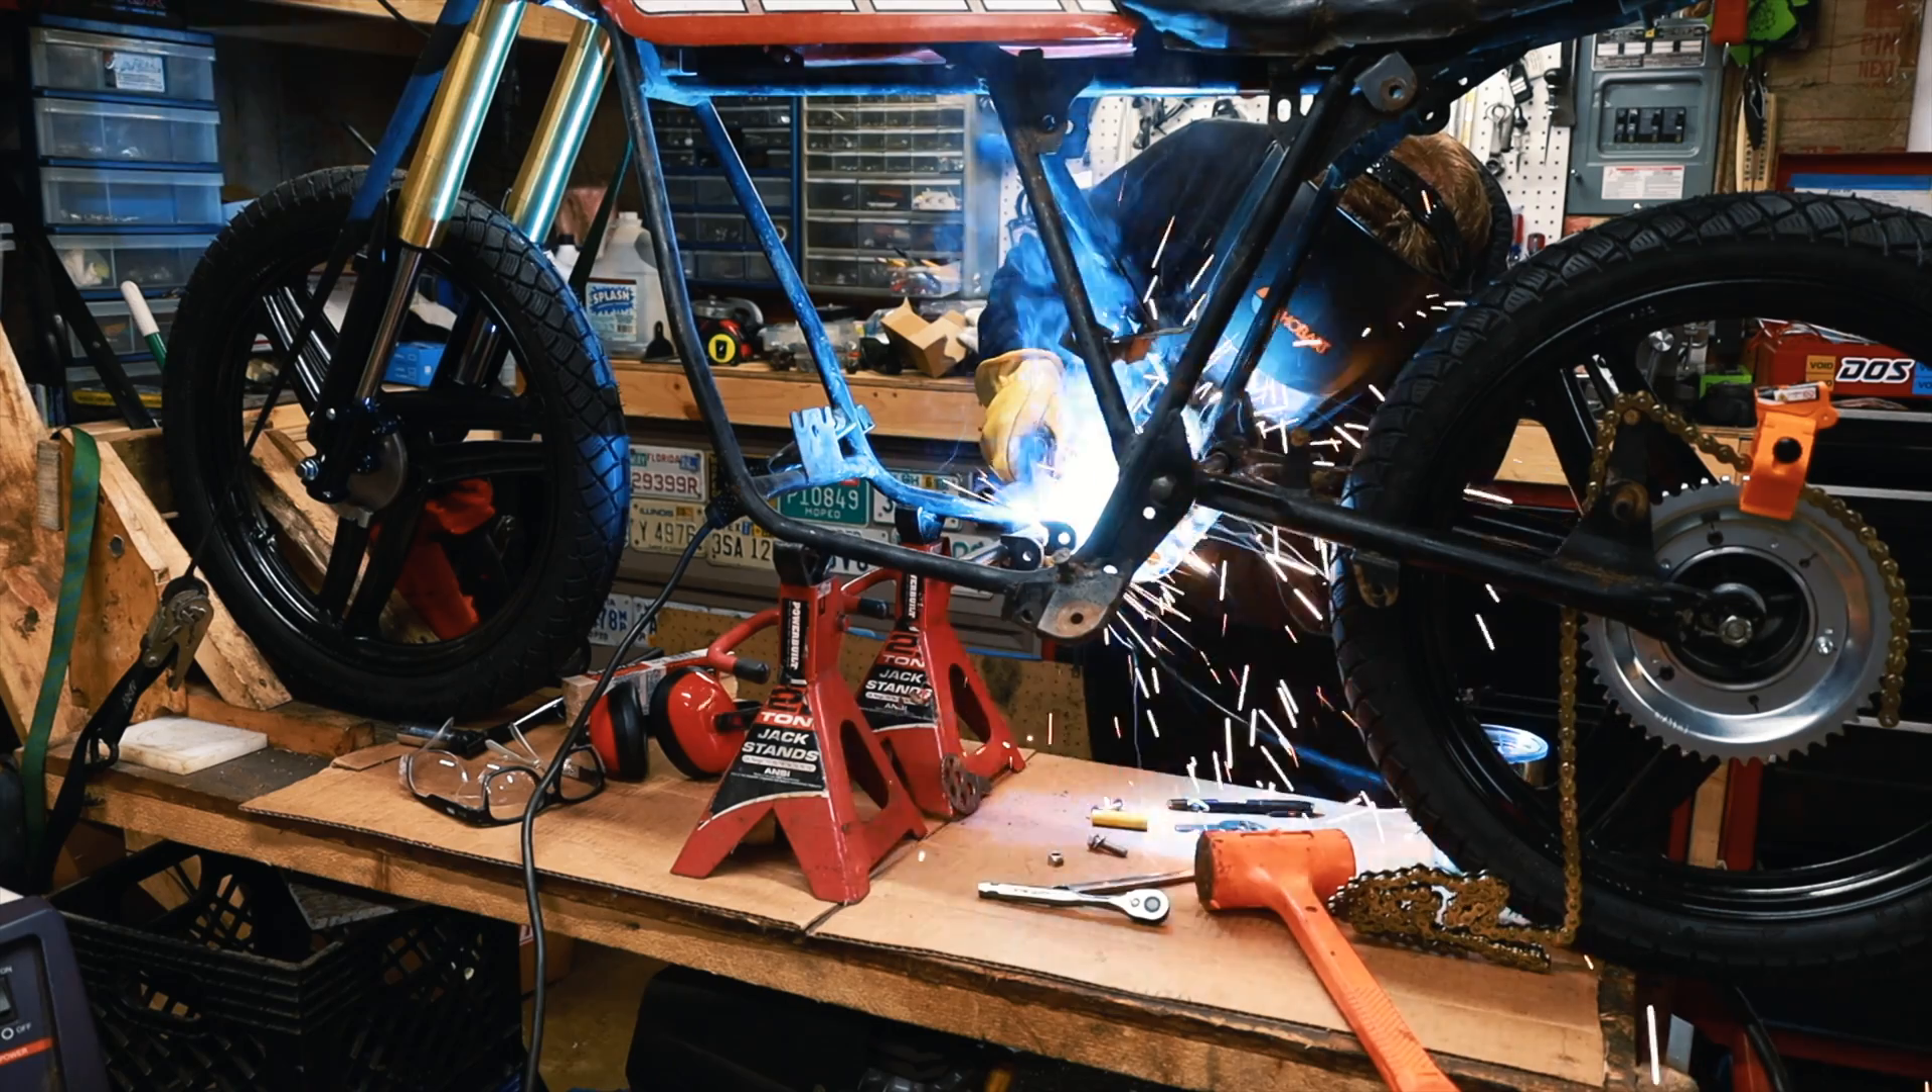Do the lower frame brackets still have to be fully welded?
Yes.